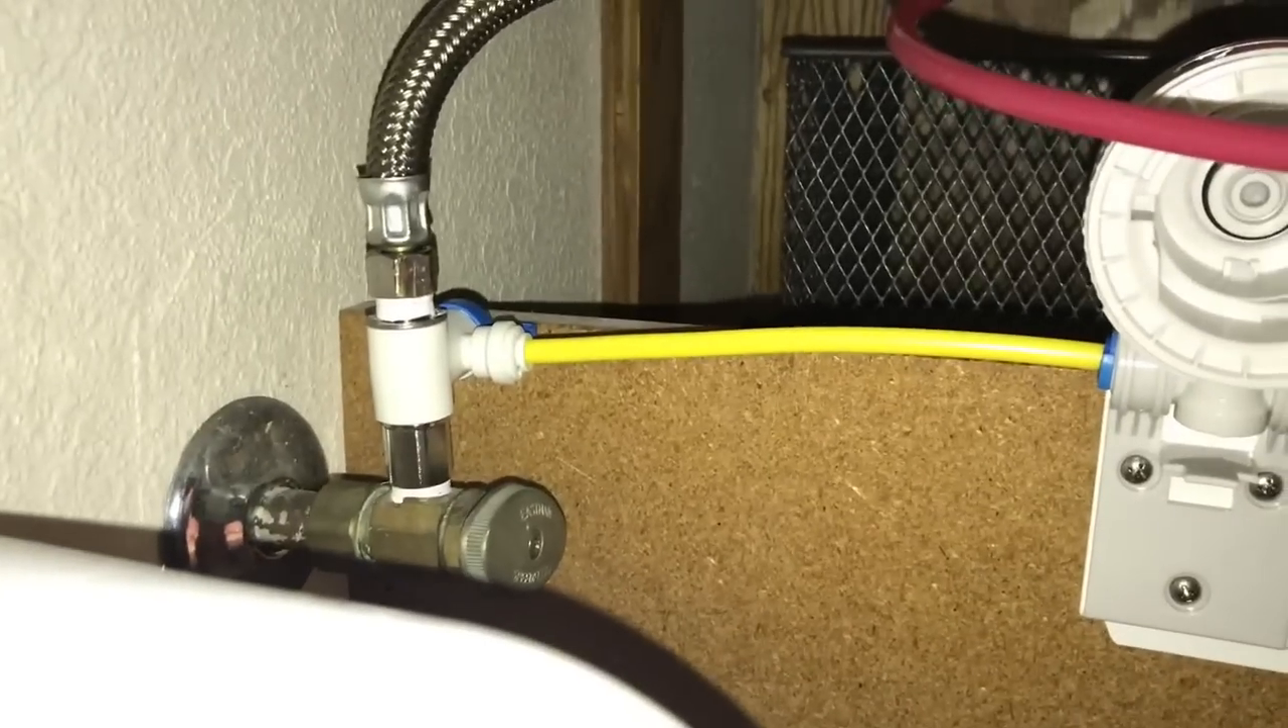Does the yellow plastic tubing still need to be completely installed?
No.